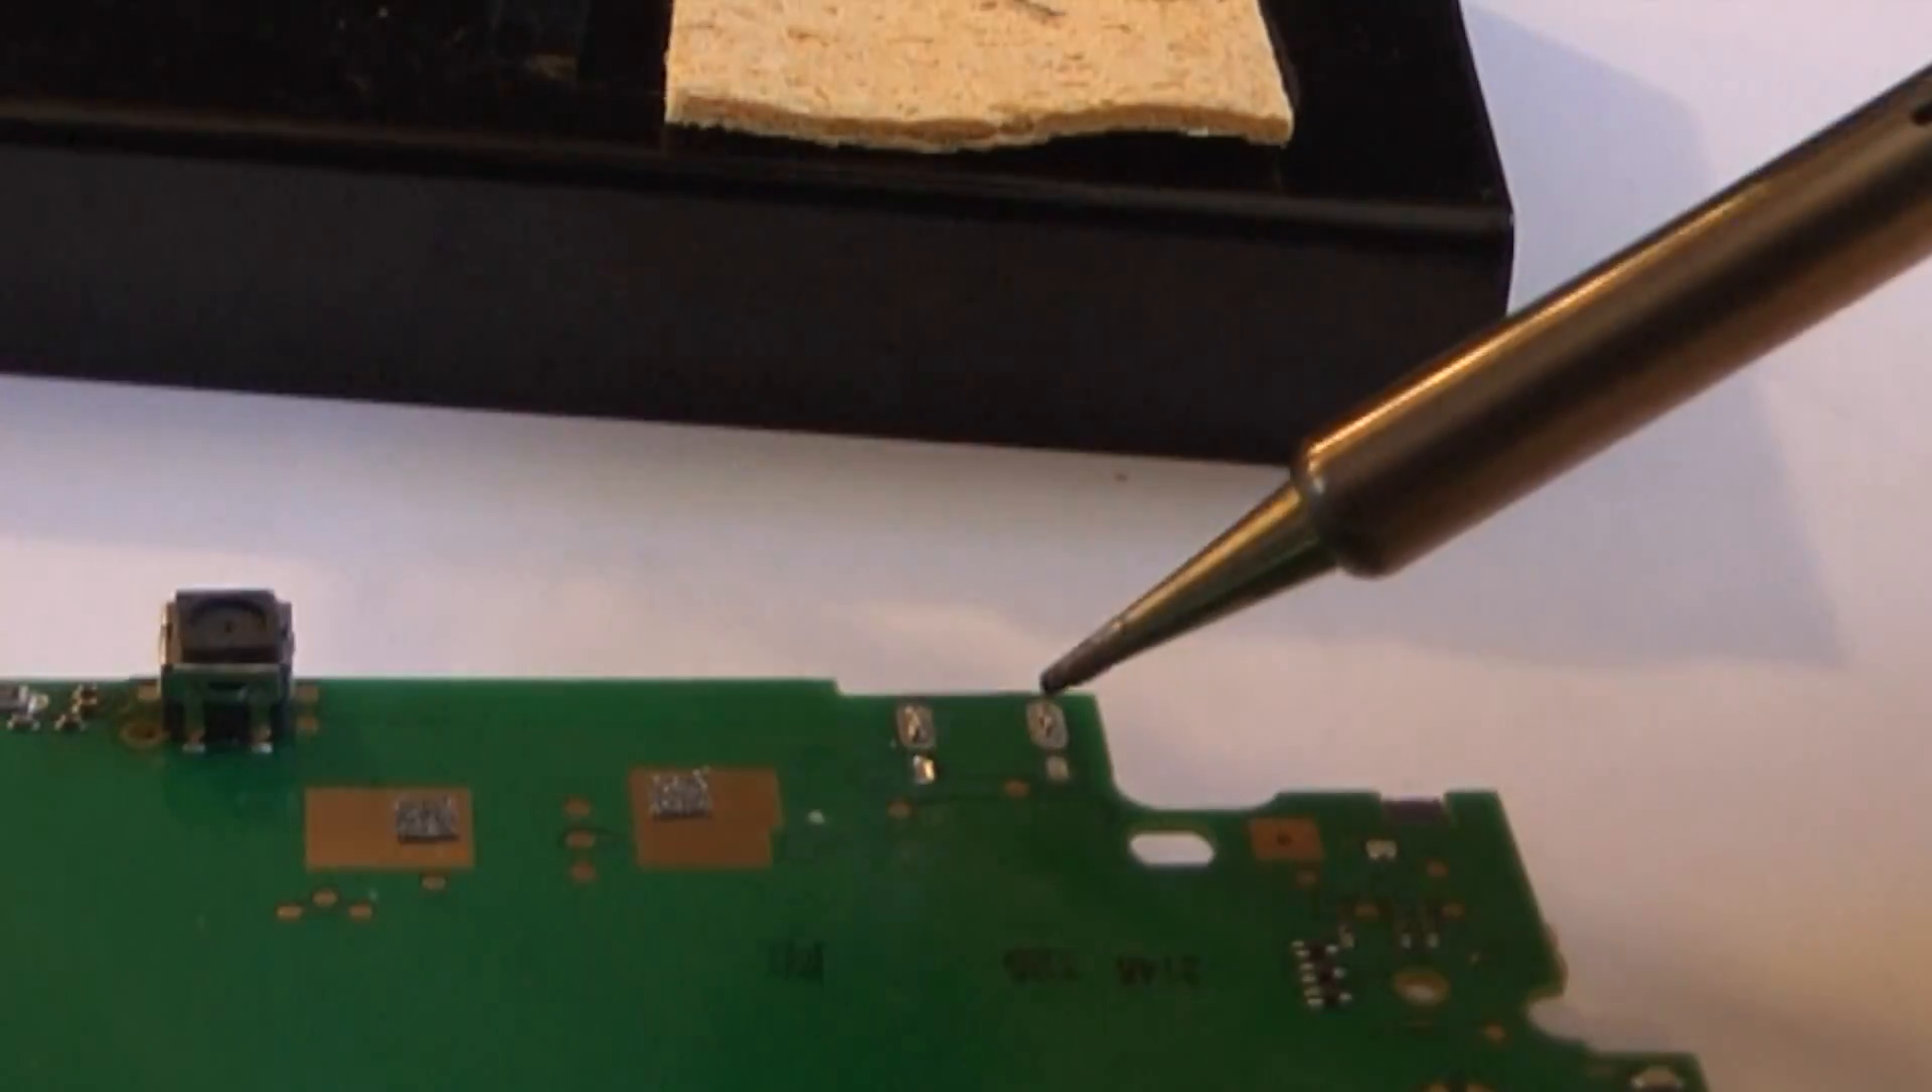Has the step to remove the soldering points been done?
No.